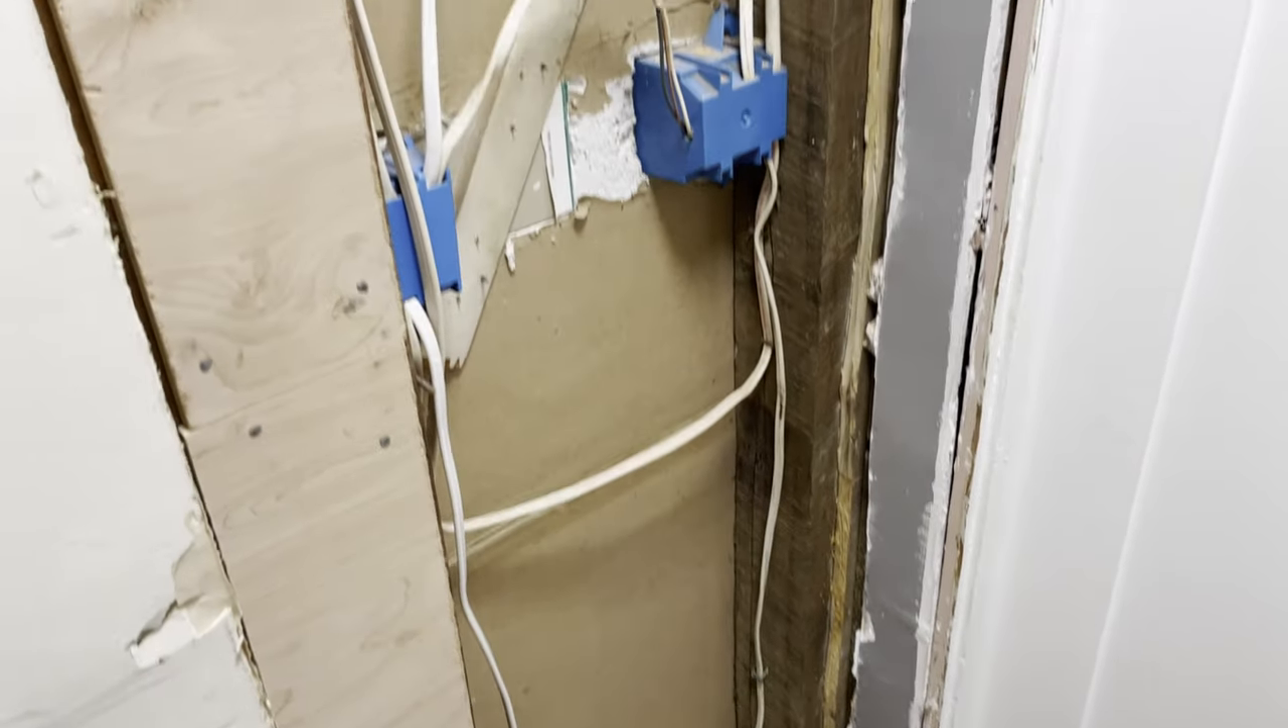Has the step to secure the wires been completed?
No.